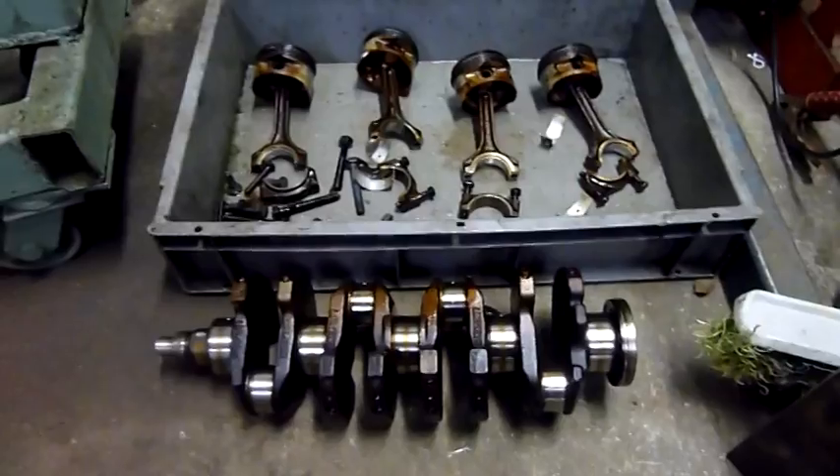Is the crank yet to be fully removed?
No.